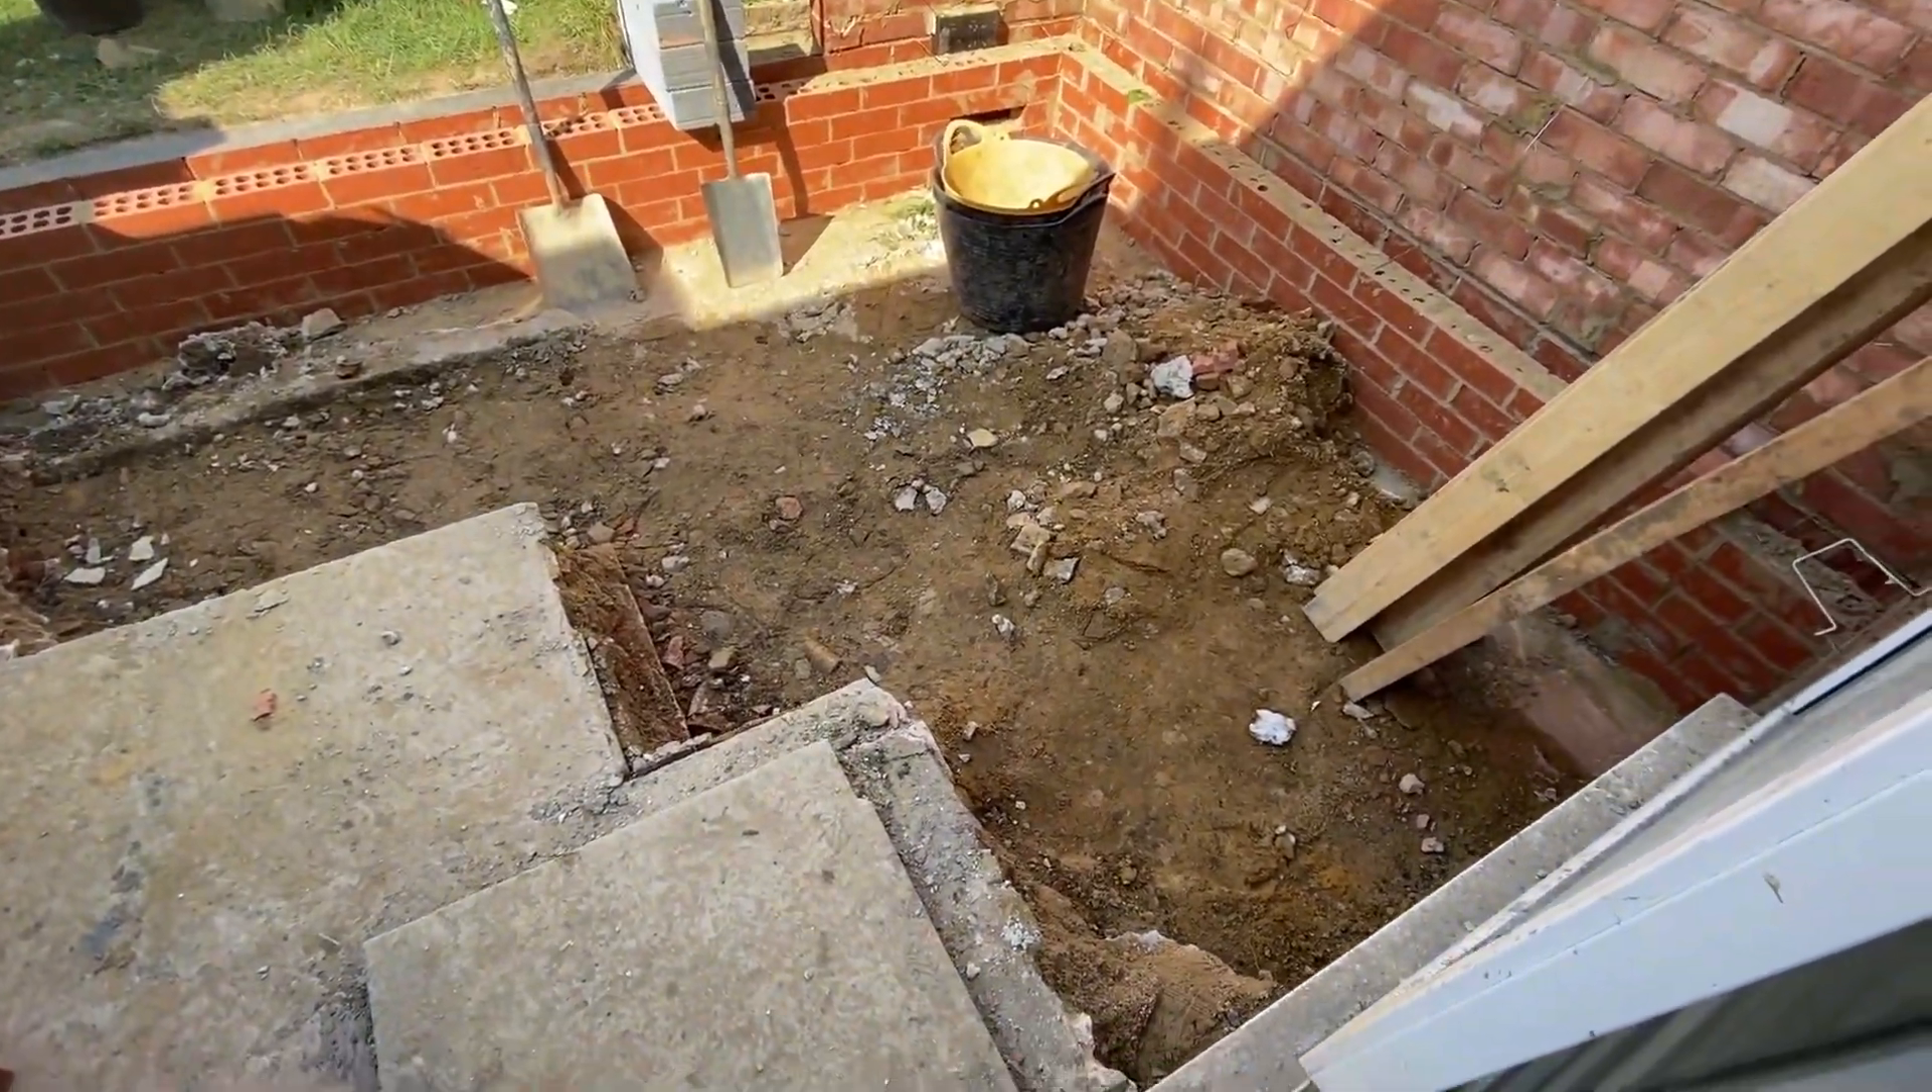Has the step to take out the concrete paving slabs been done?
No.